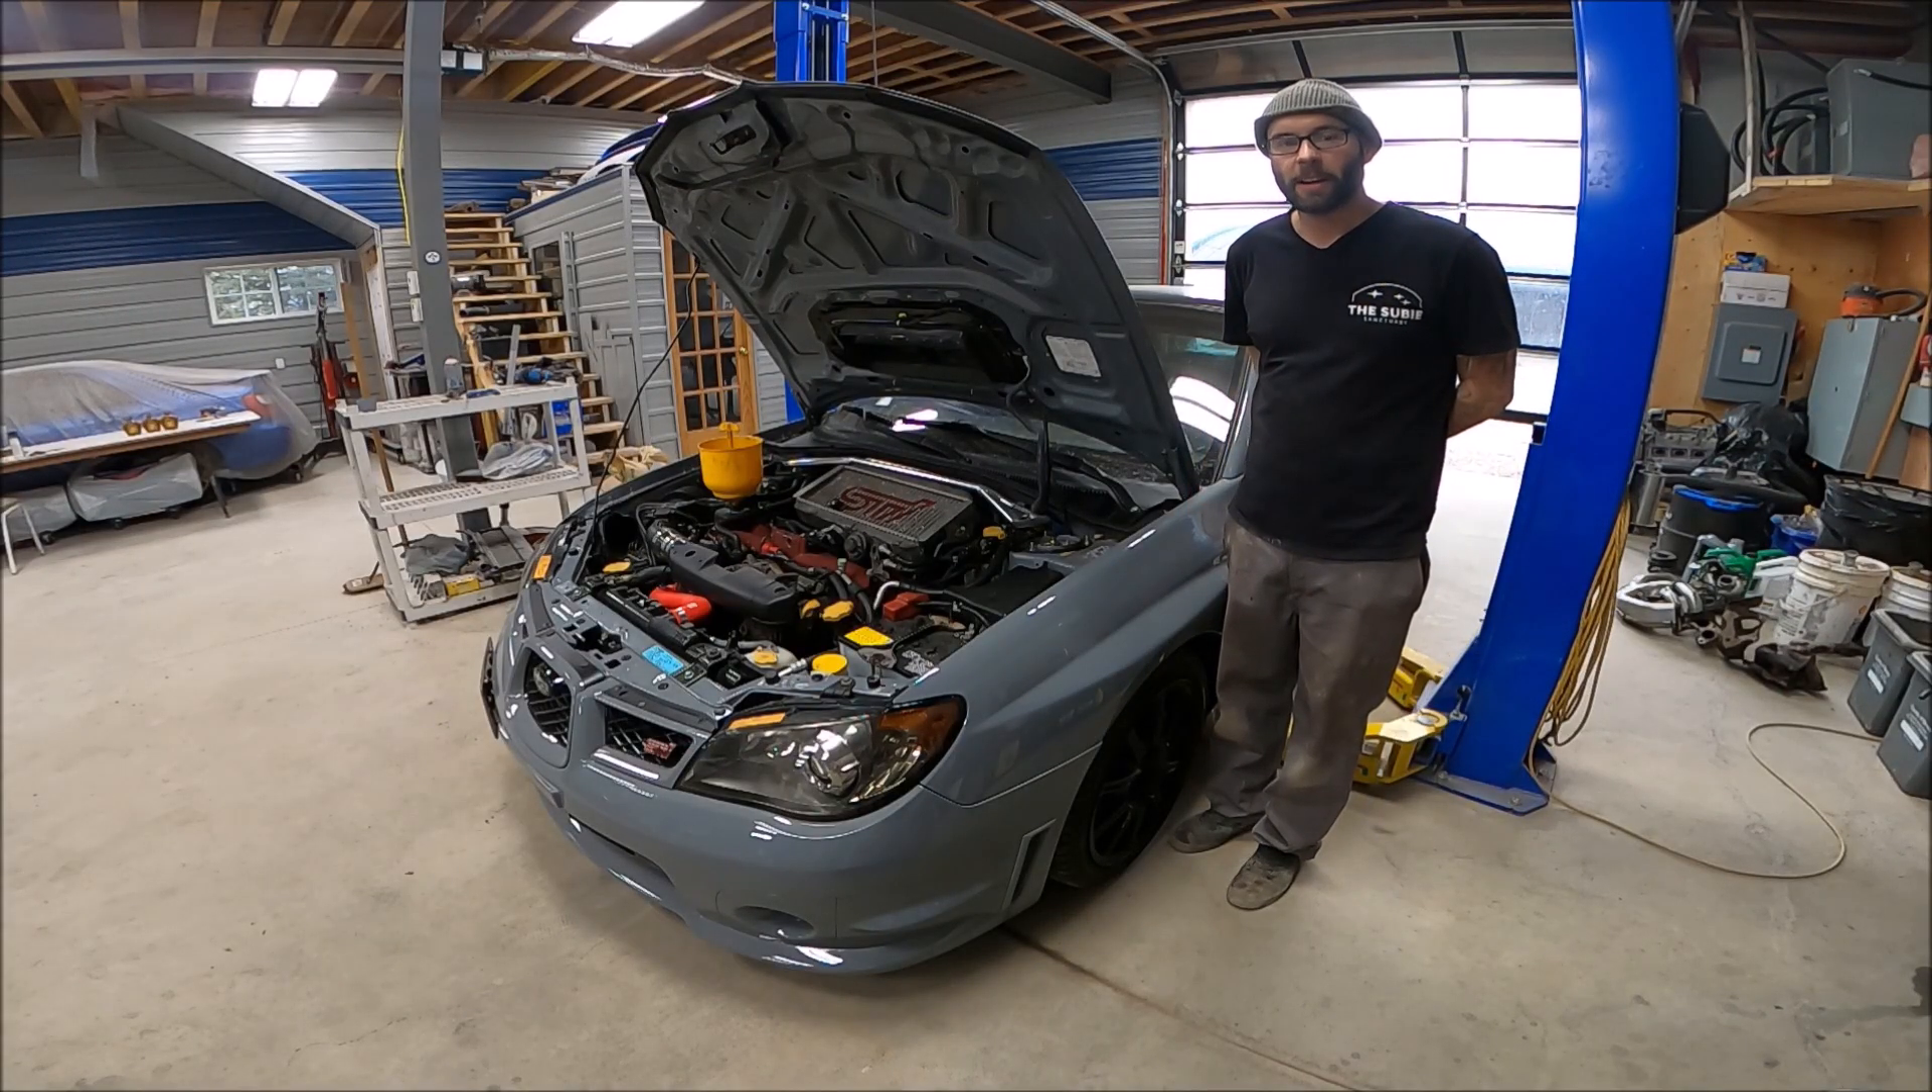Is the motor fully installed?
Yes.